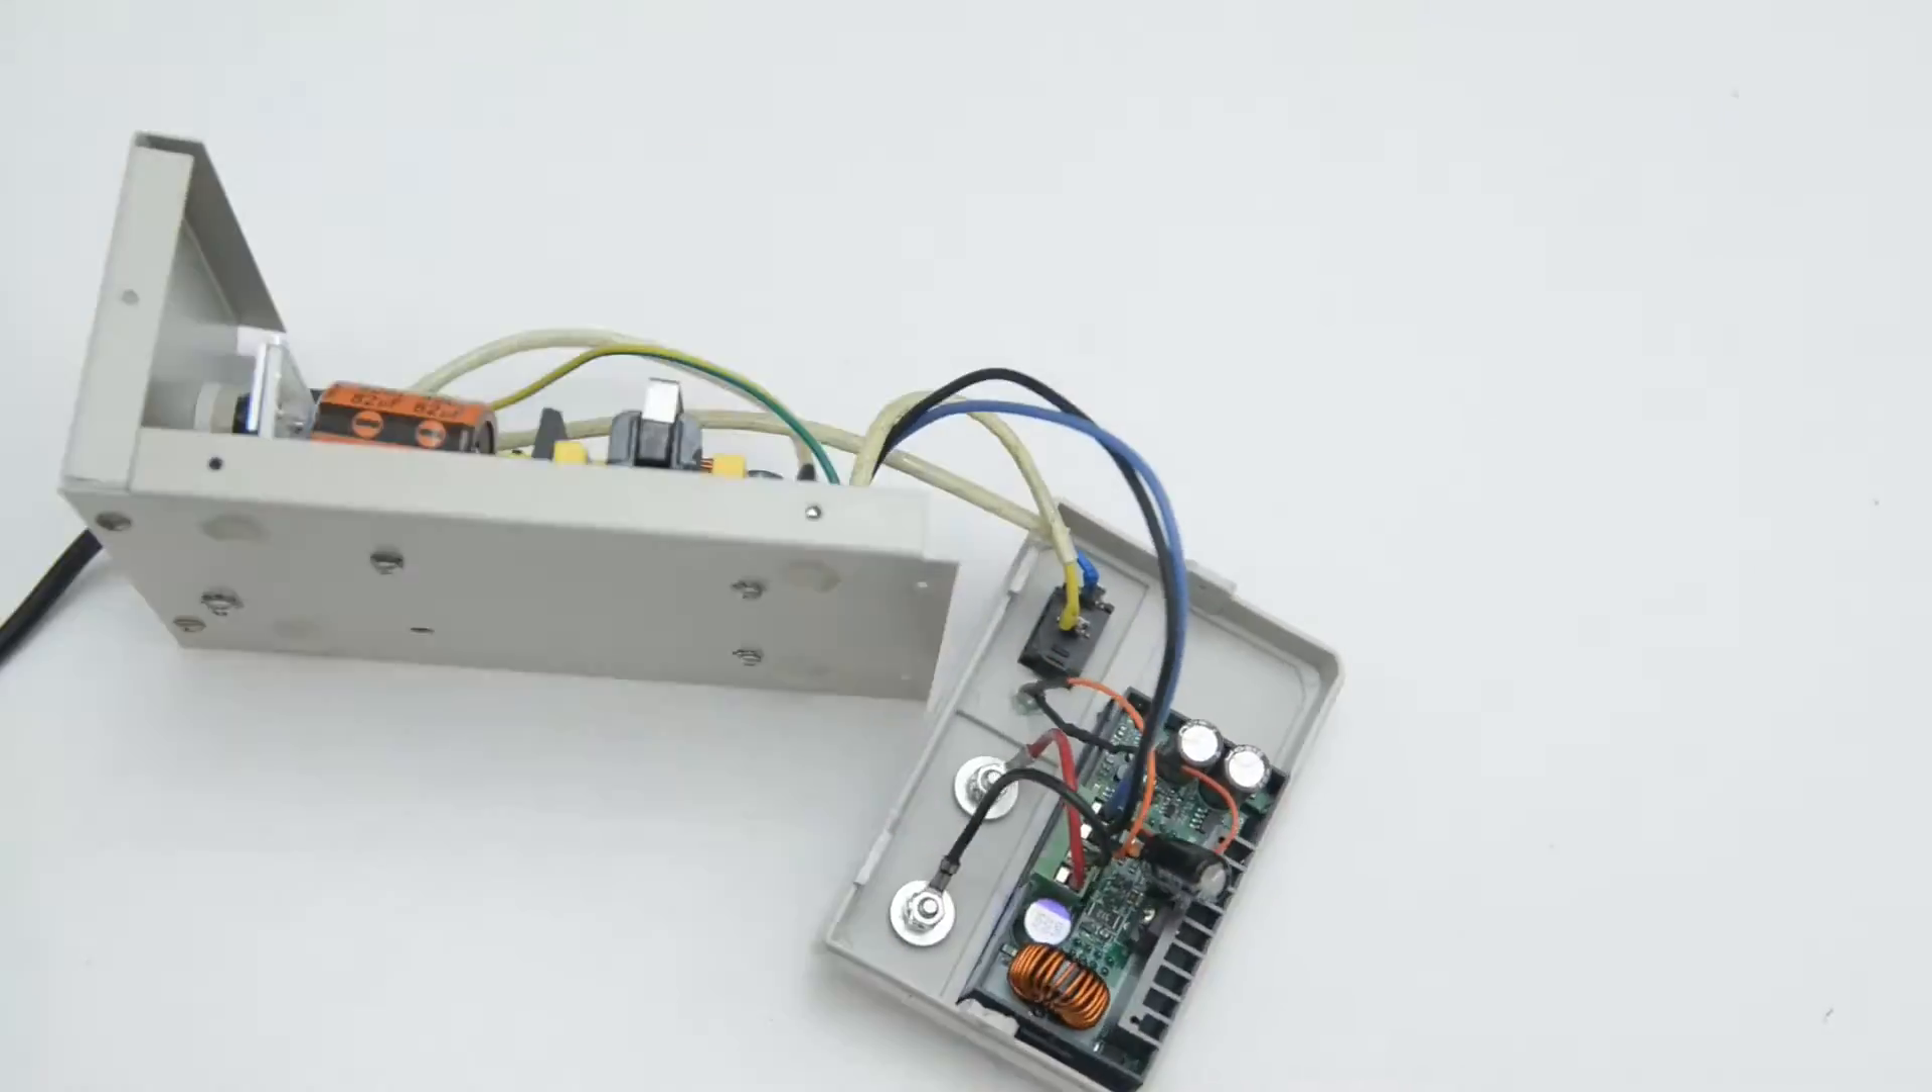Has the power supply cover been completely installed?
No.